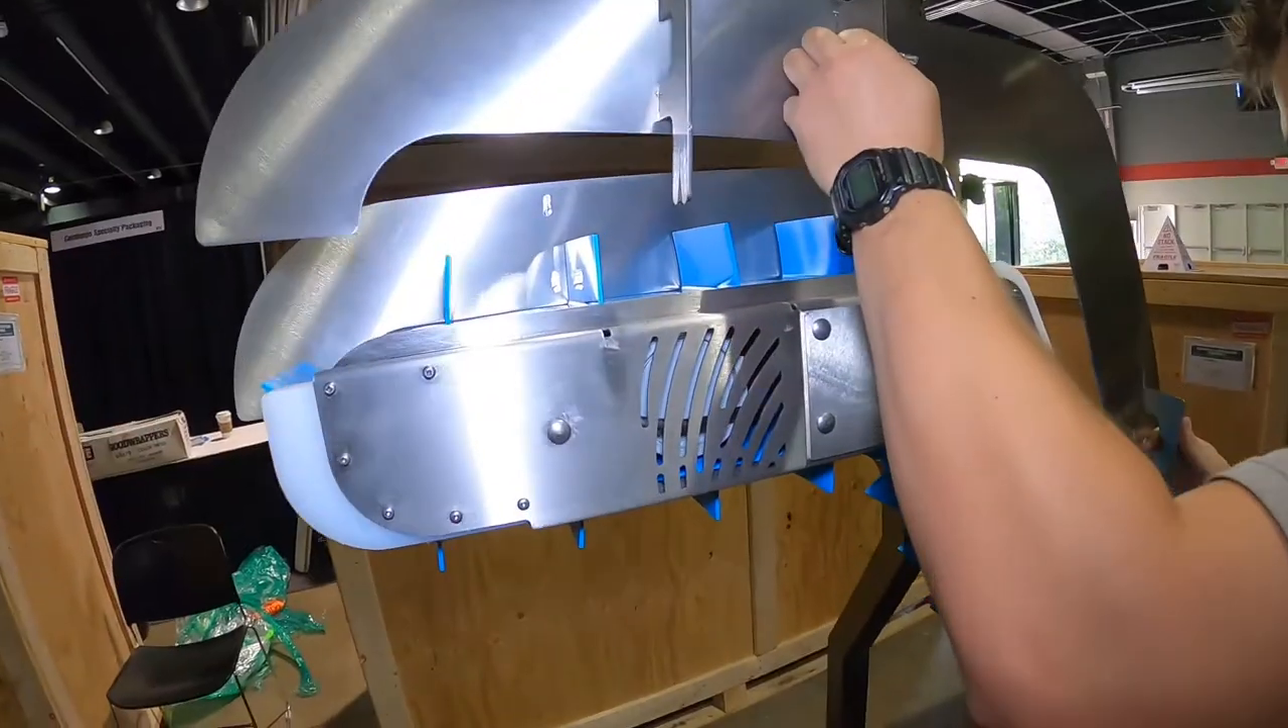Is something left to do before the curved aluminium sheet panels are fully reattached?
Yes.